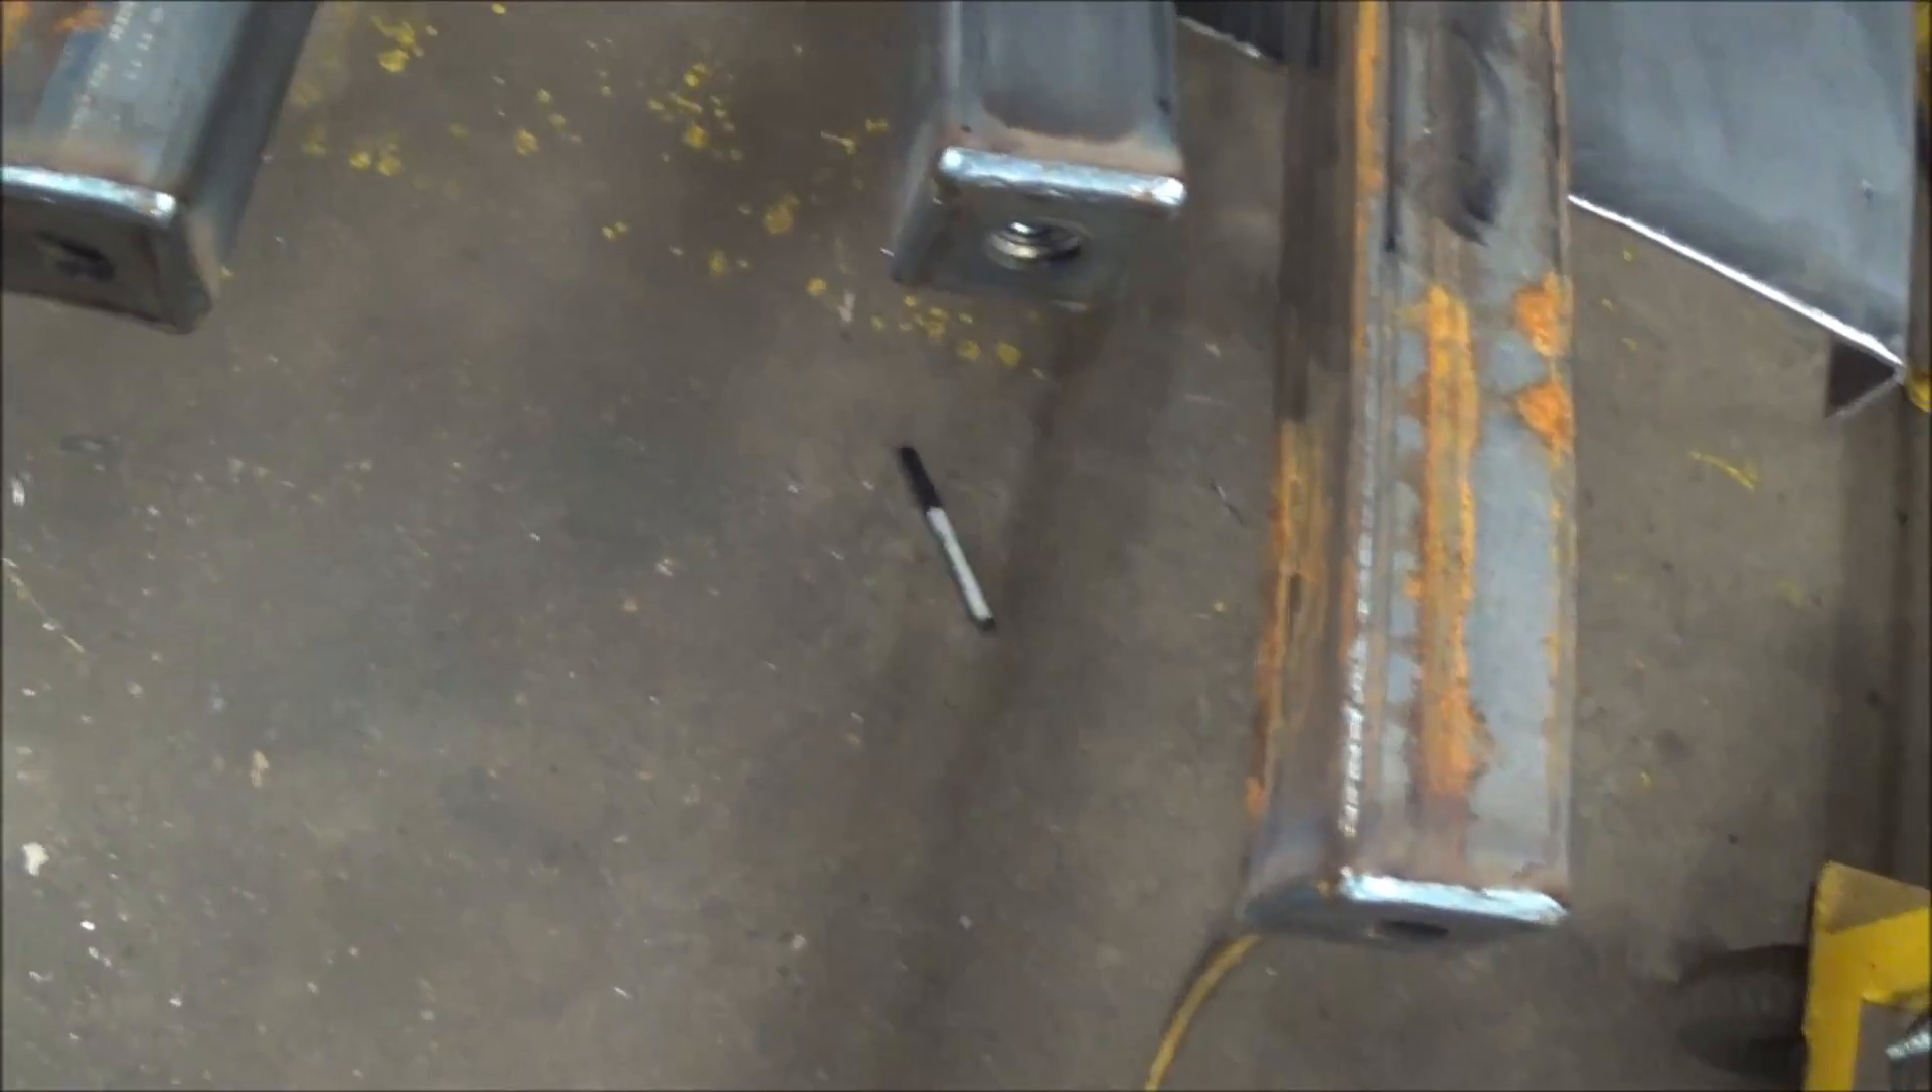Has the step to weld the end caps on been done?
Yes.